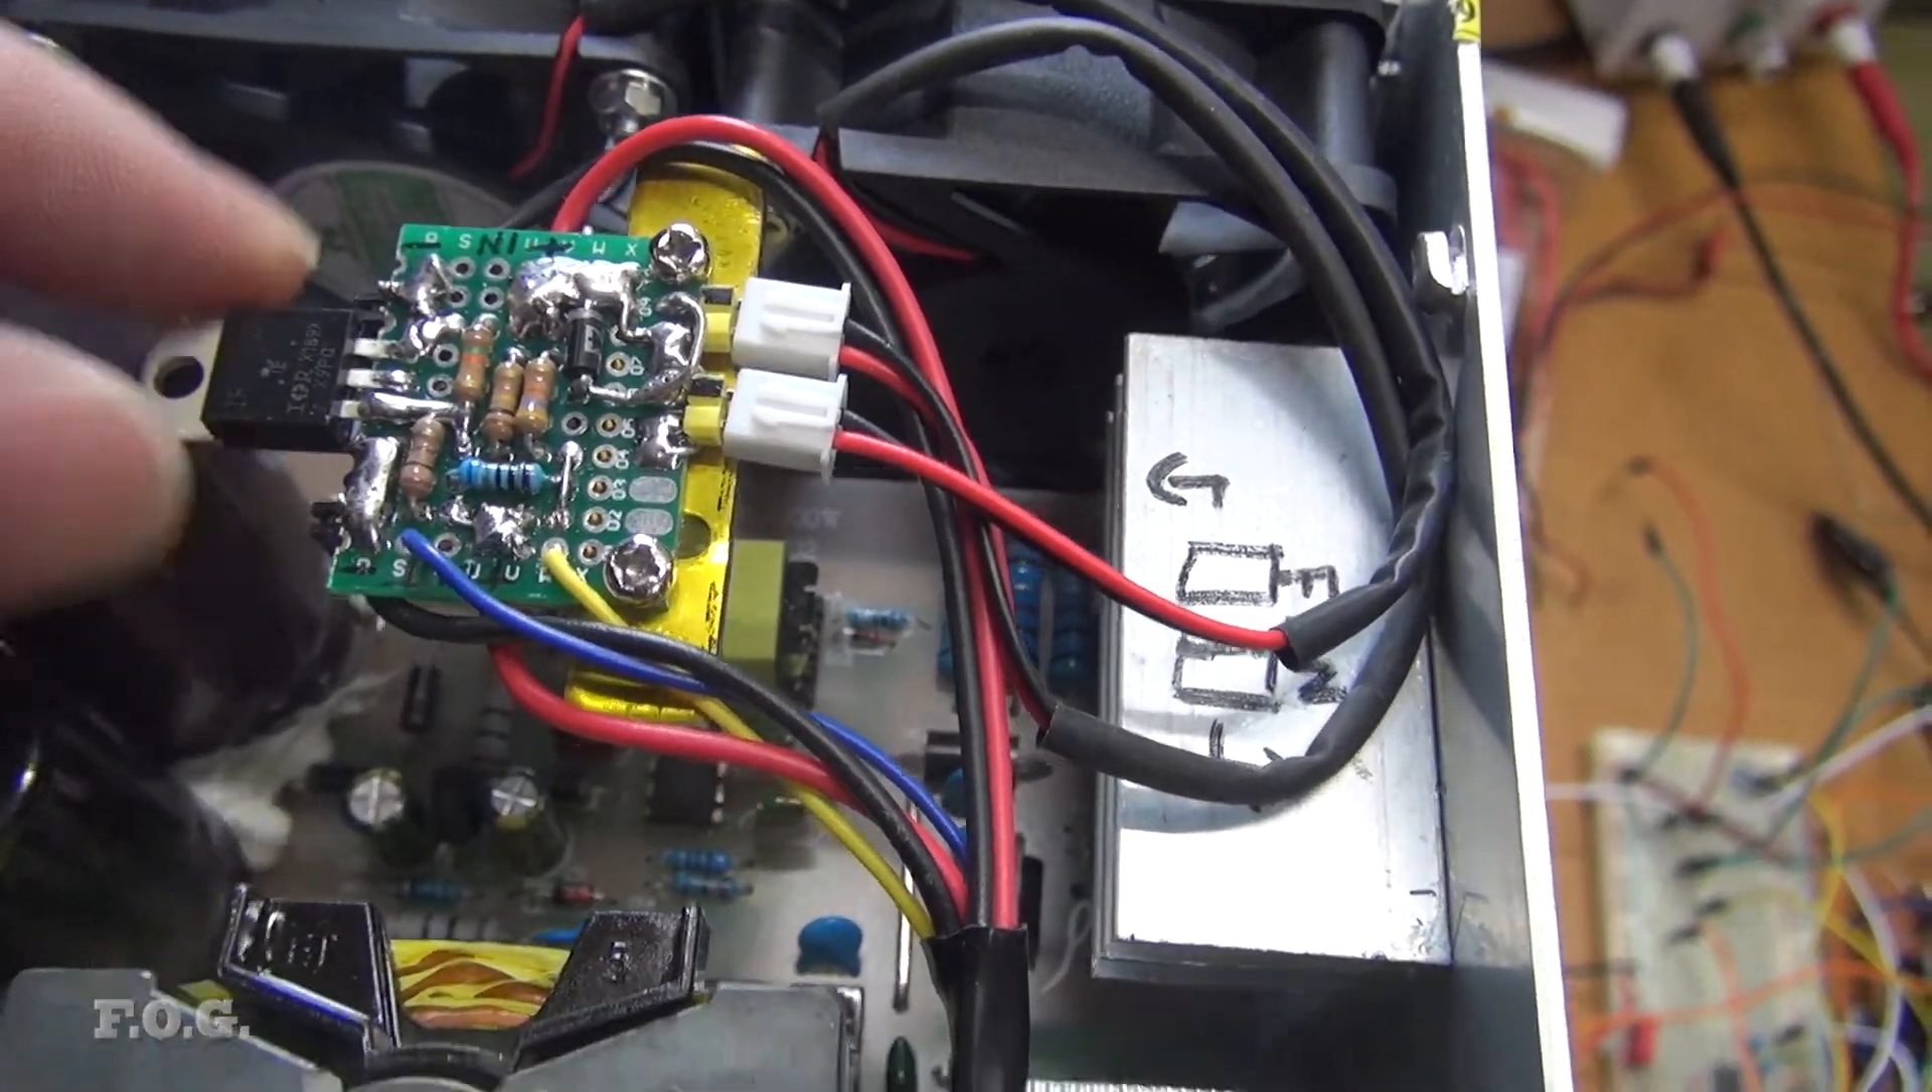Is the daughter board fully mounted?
Yes.